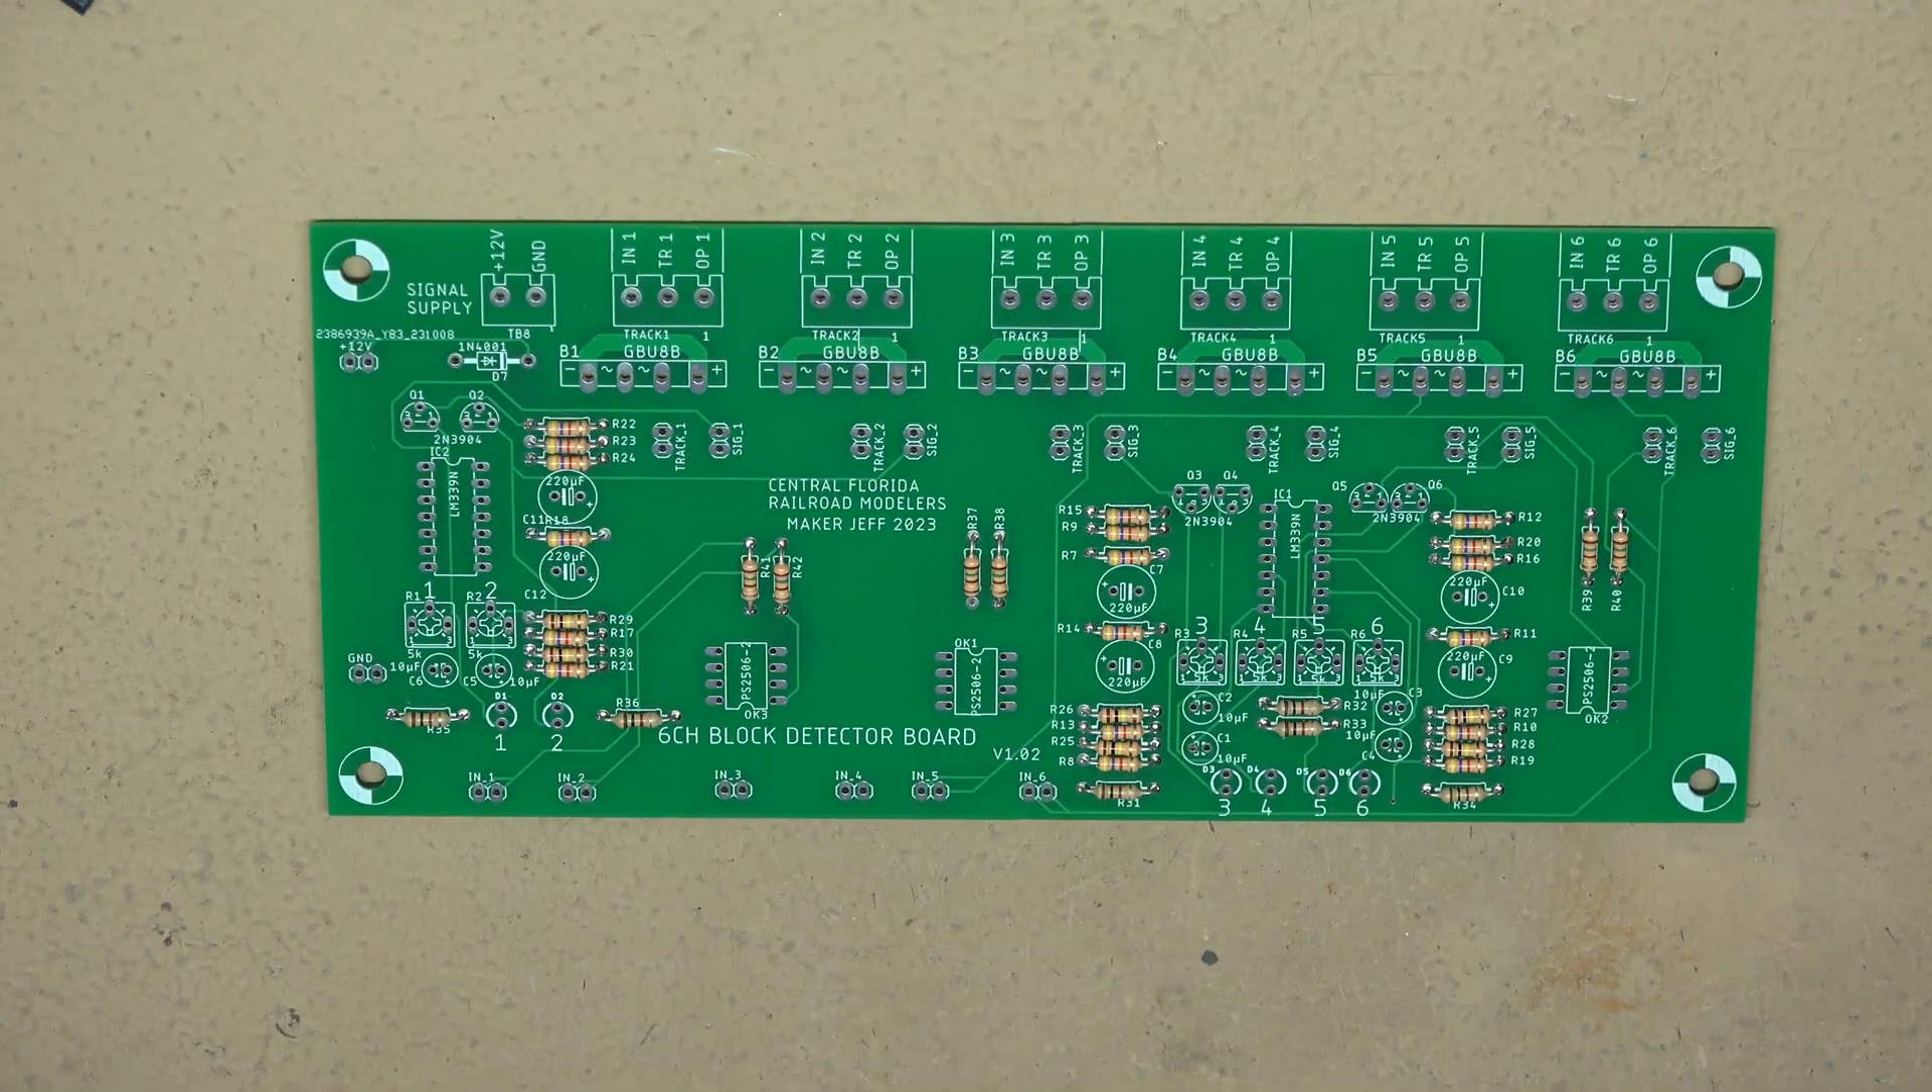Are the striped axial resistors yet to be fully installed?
No.